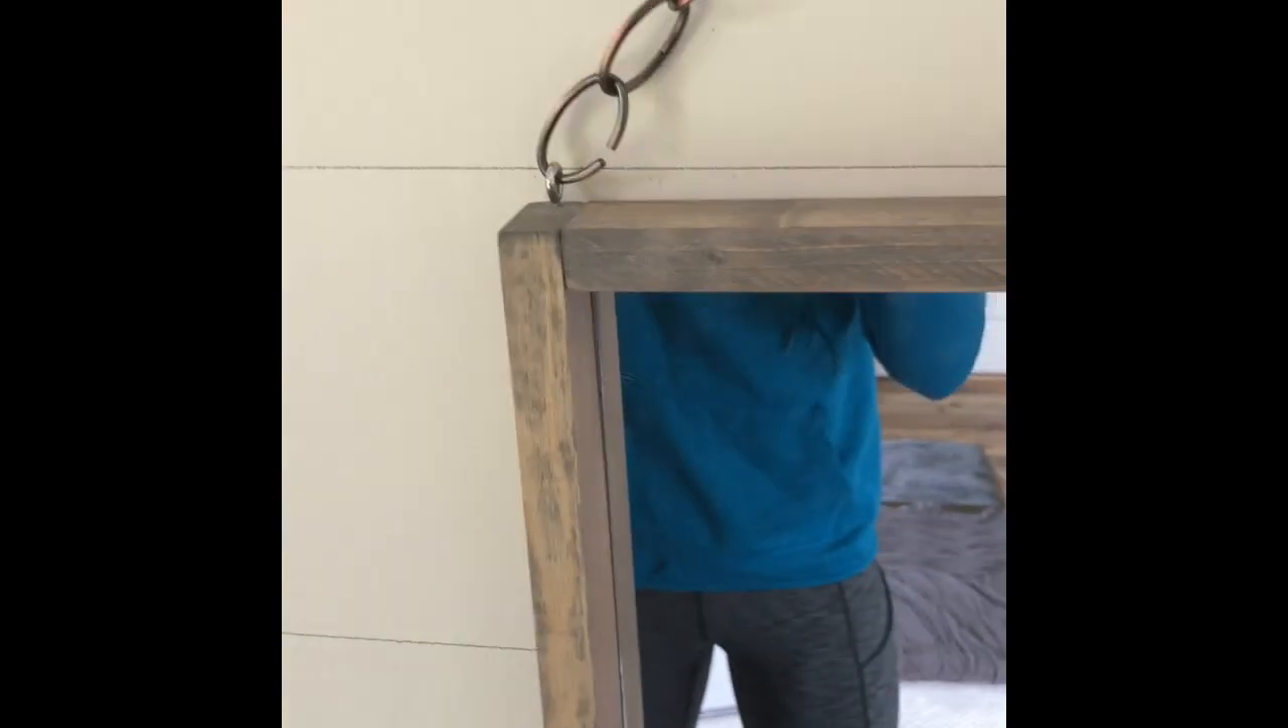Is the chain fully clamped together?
No.